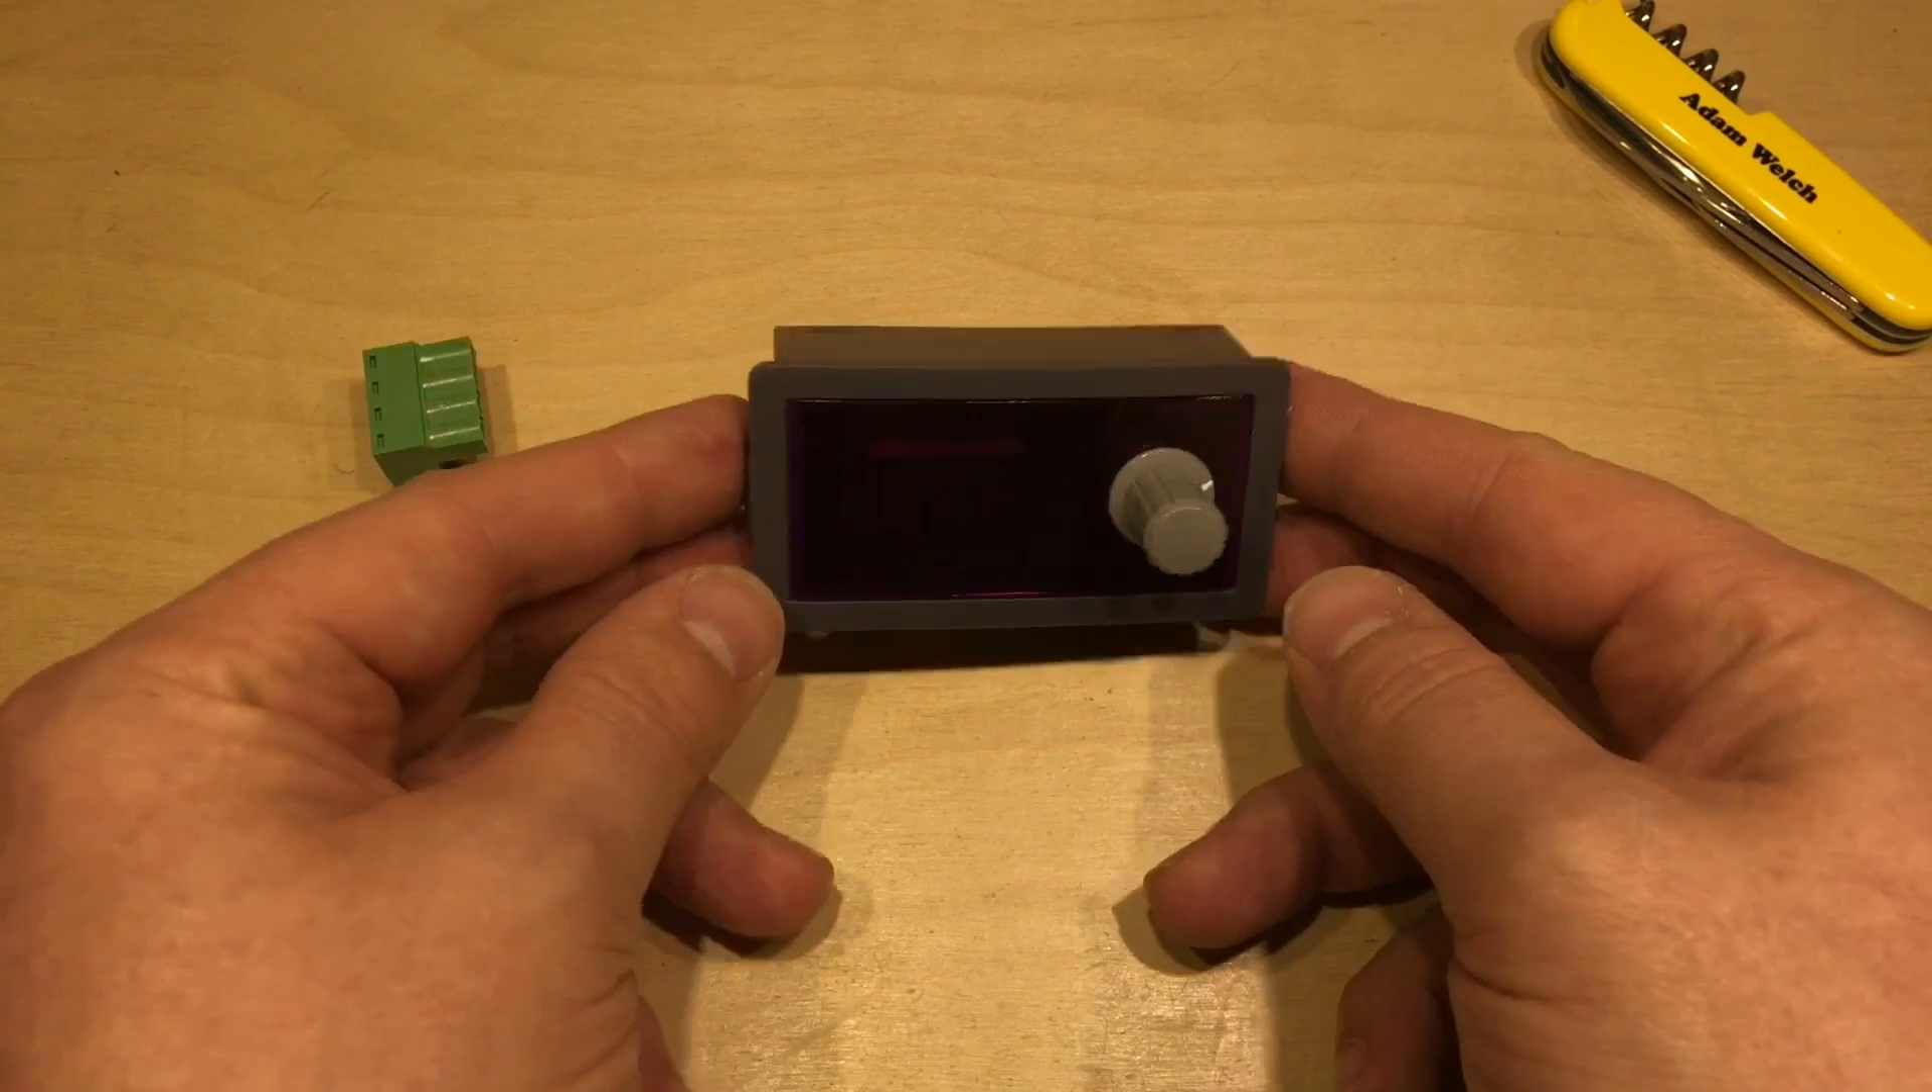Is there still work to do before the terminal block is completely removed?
No.